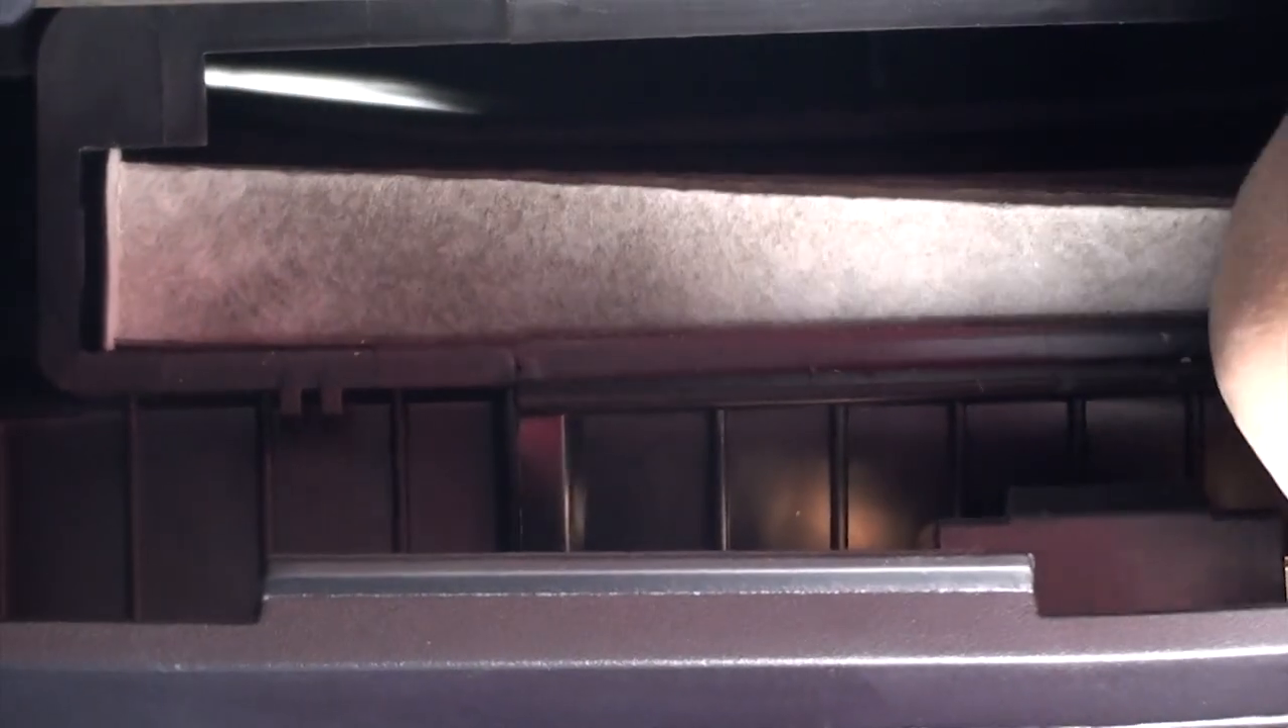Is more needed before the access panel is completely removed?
No.